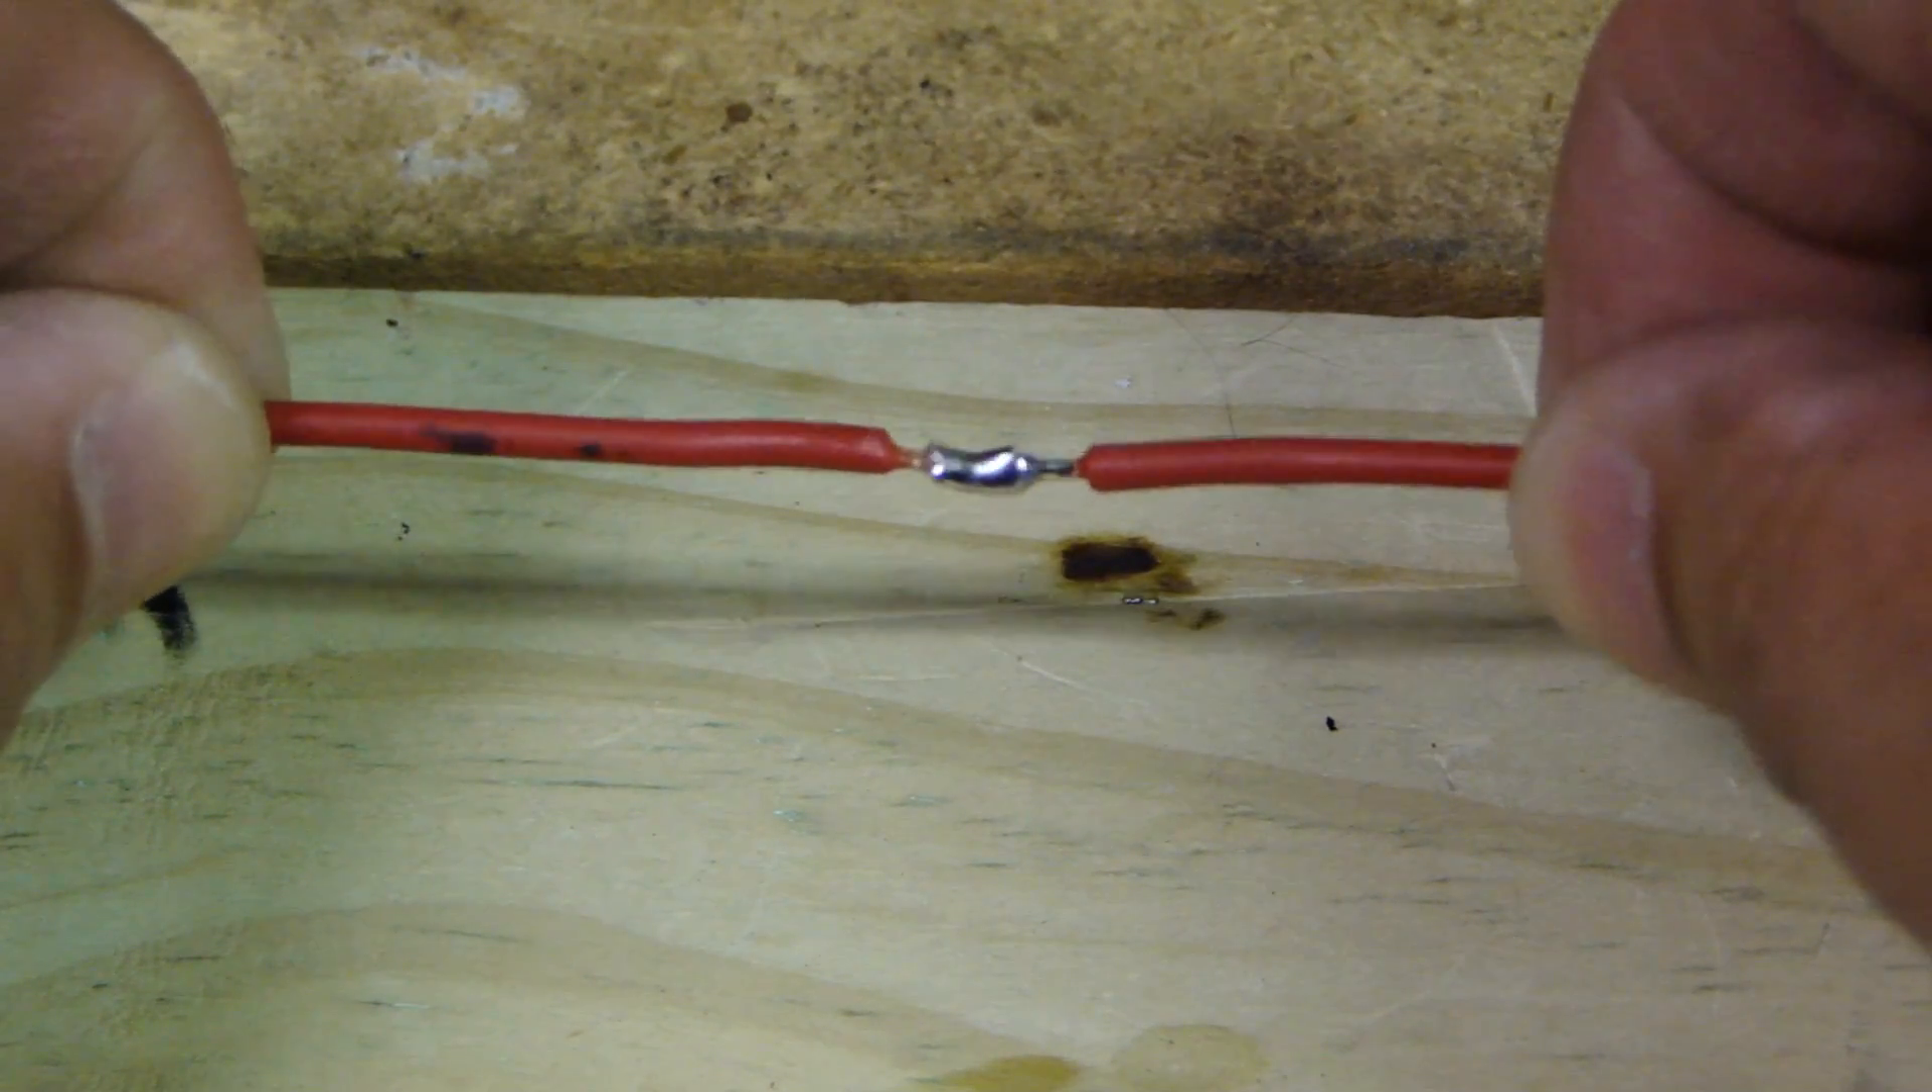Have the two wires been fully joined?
Yes.